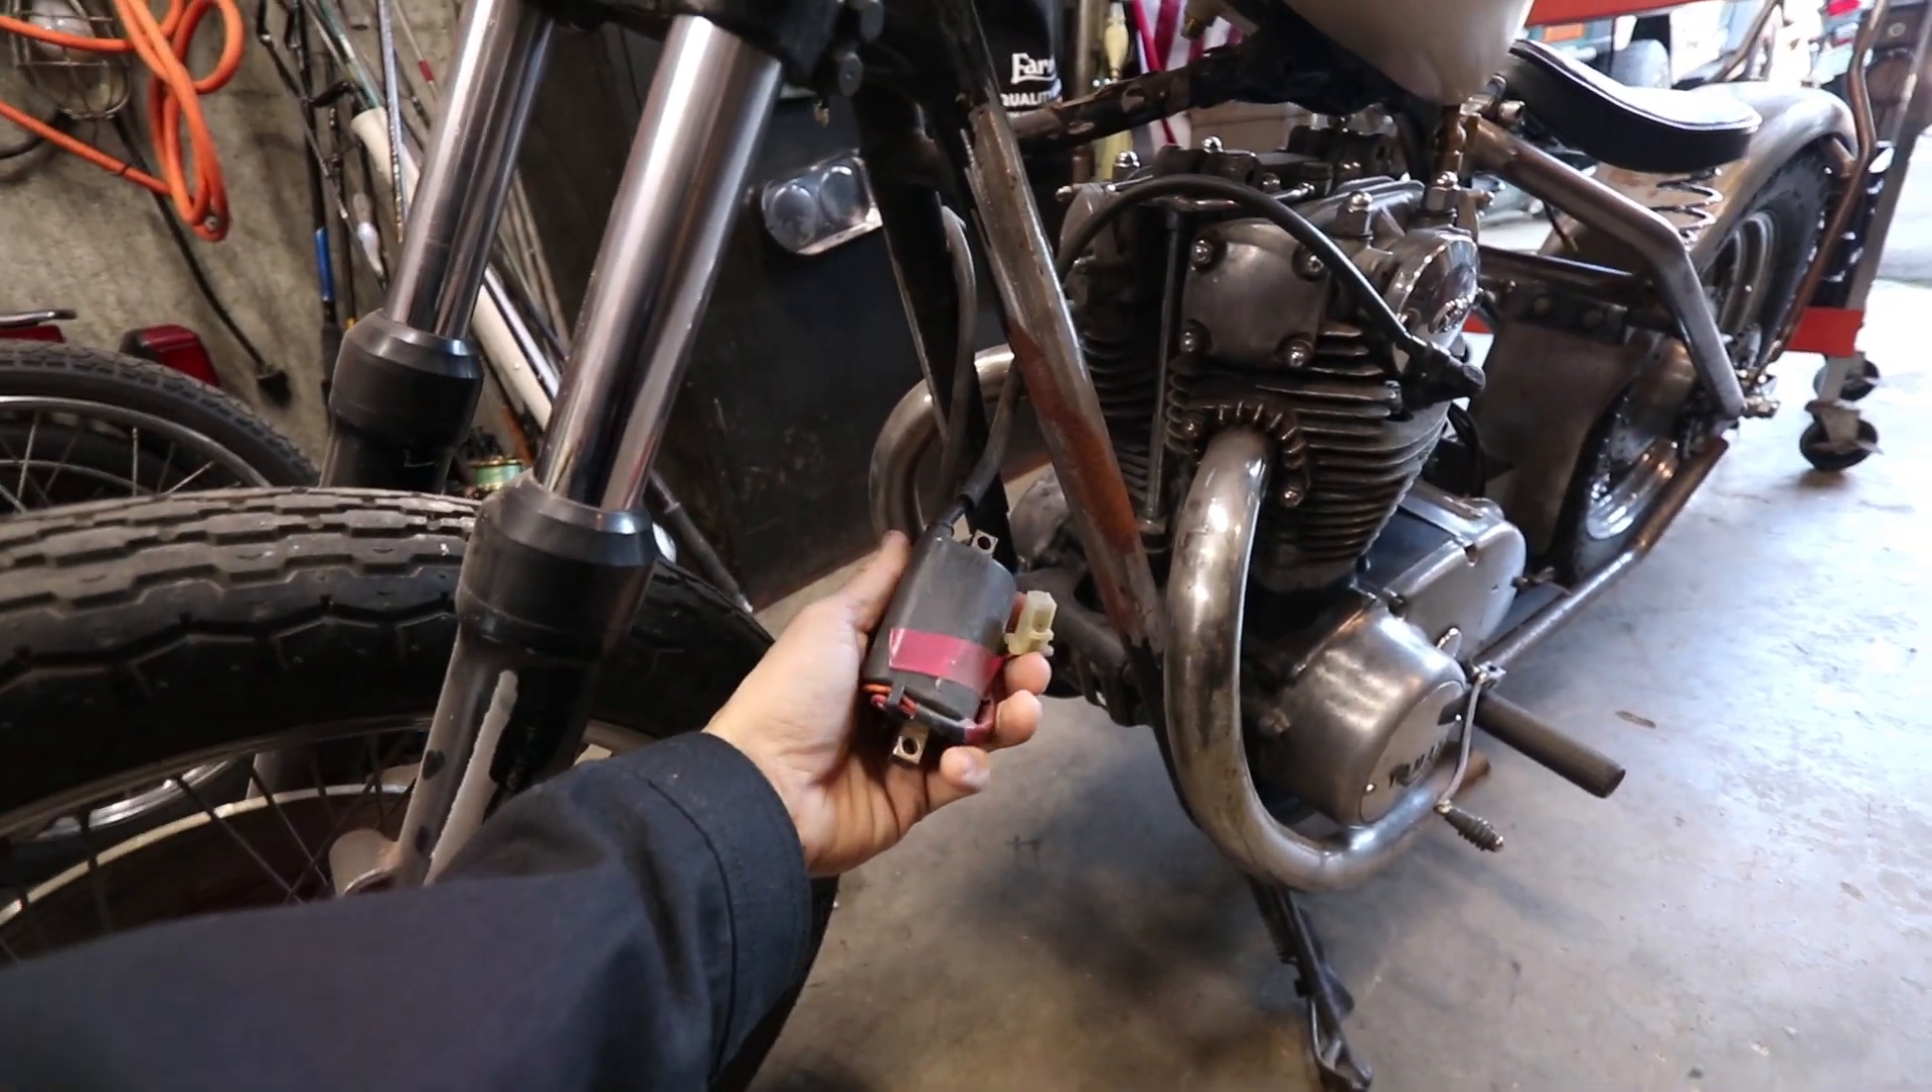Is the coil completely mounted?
No.